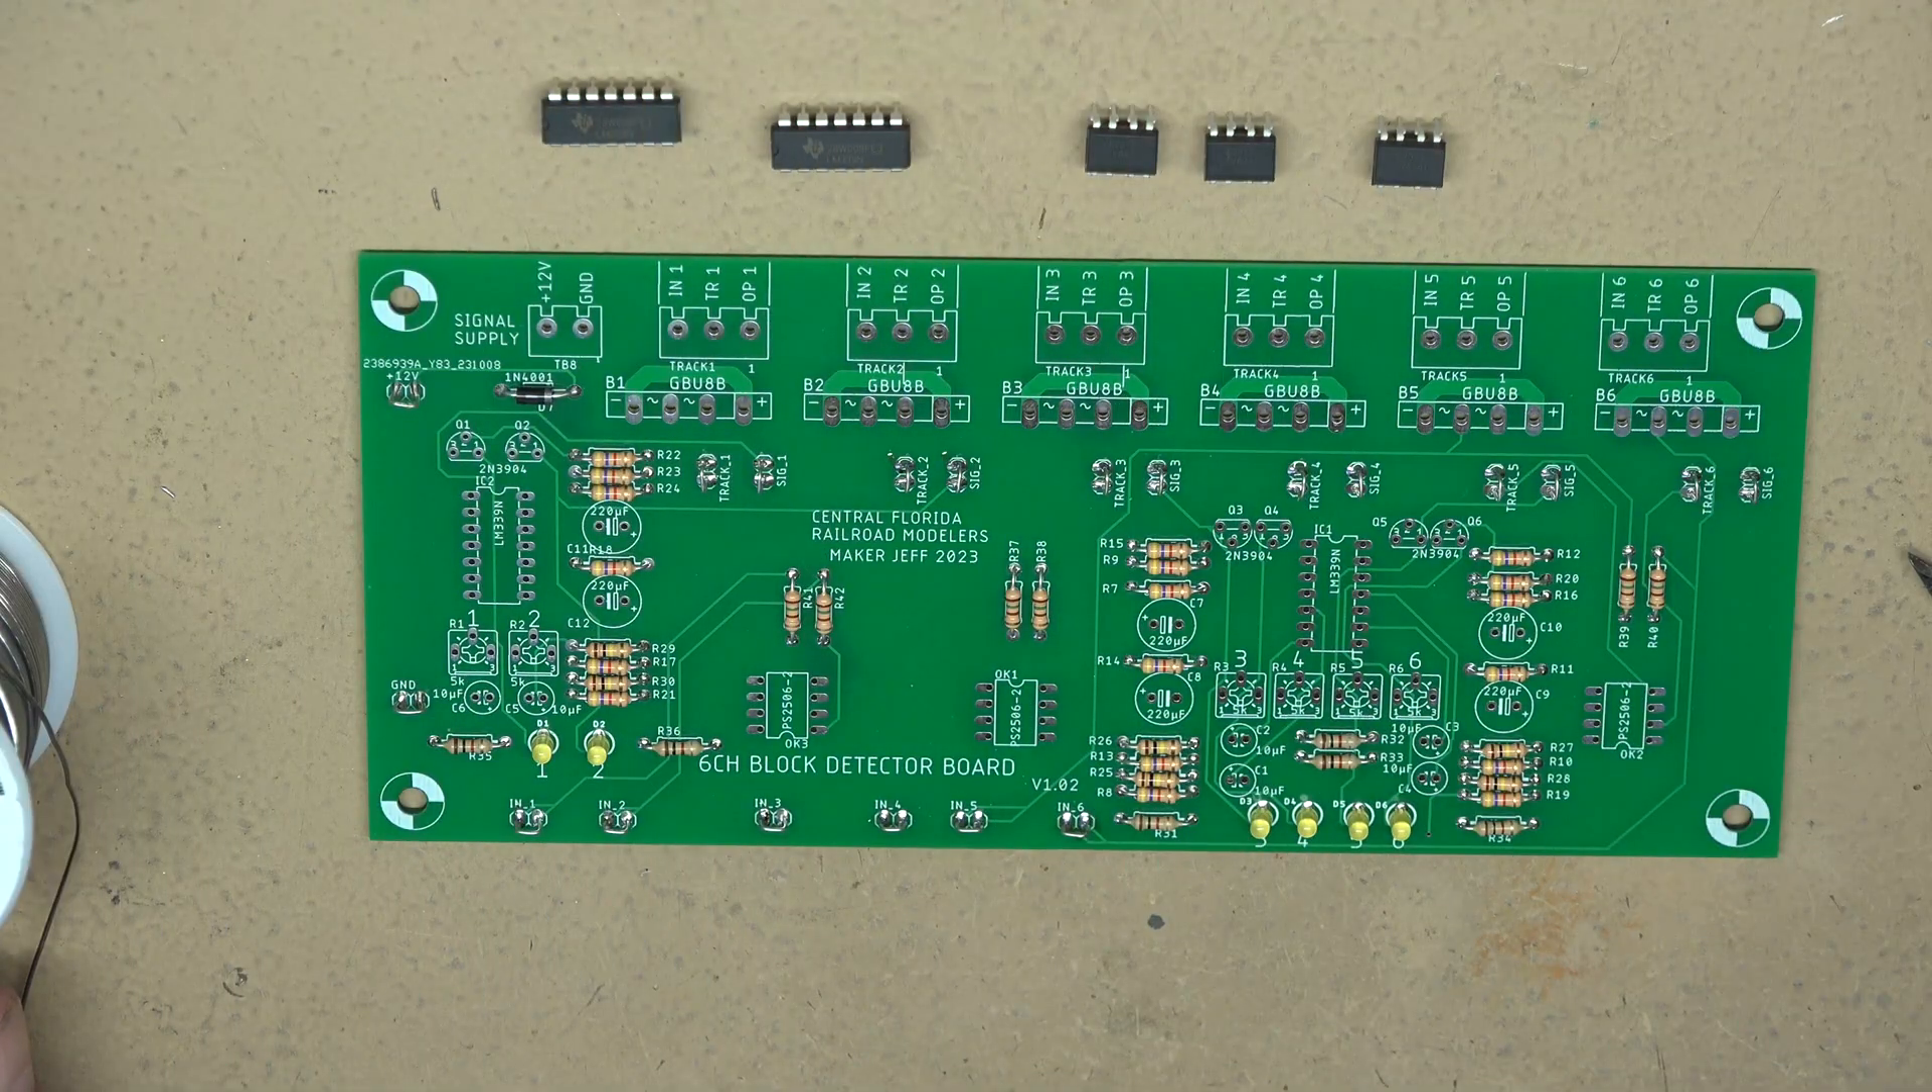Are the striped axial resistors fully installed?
Yes.